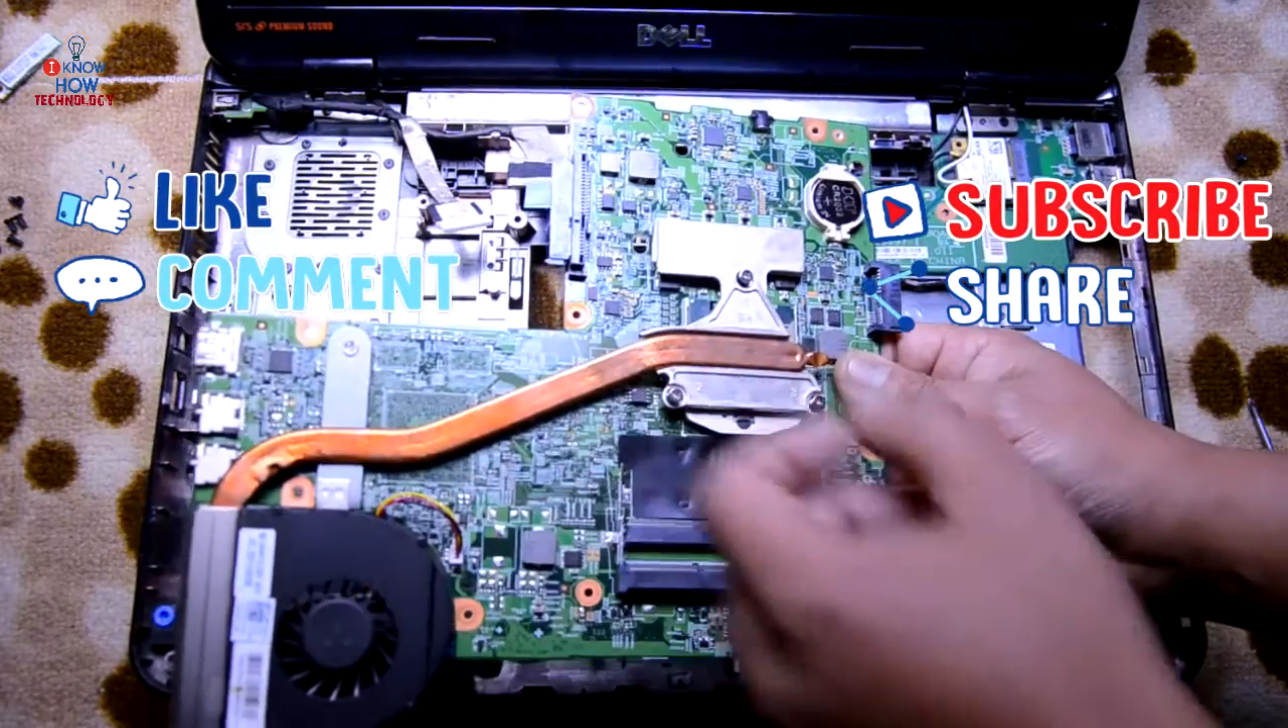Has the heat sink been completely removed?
No.